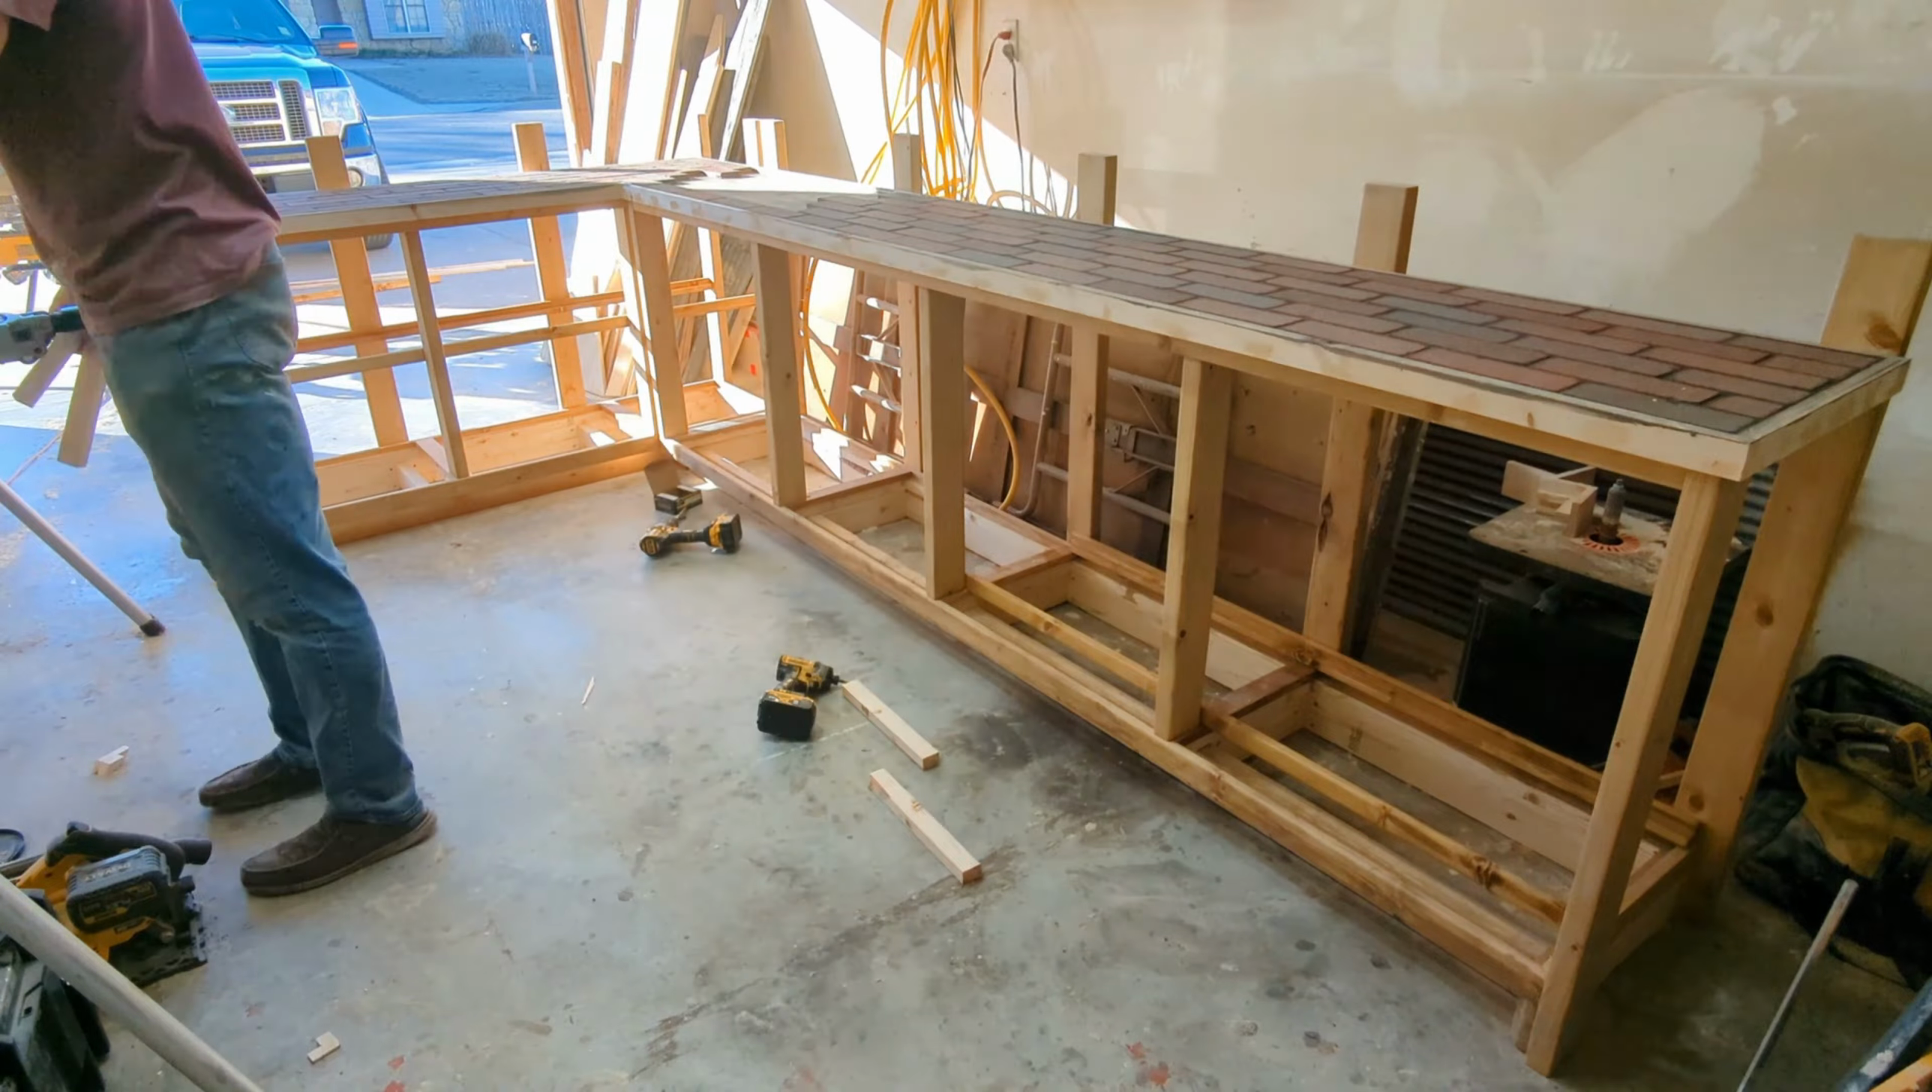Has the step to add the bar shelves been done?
No.